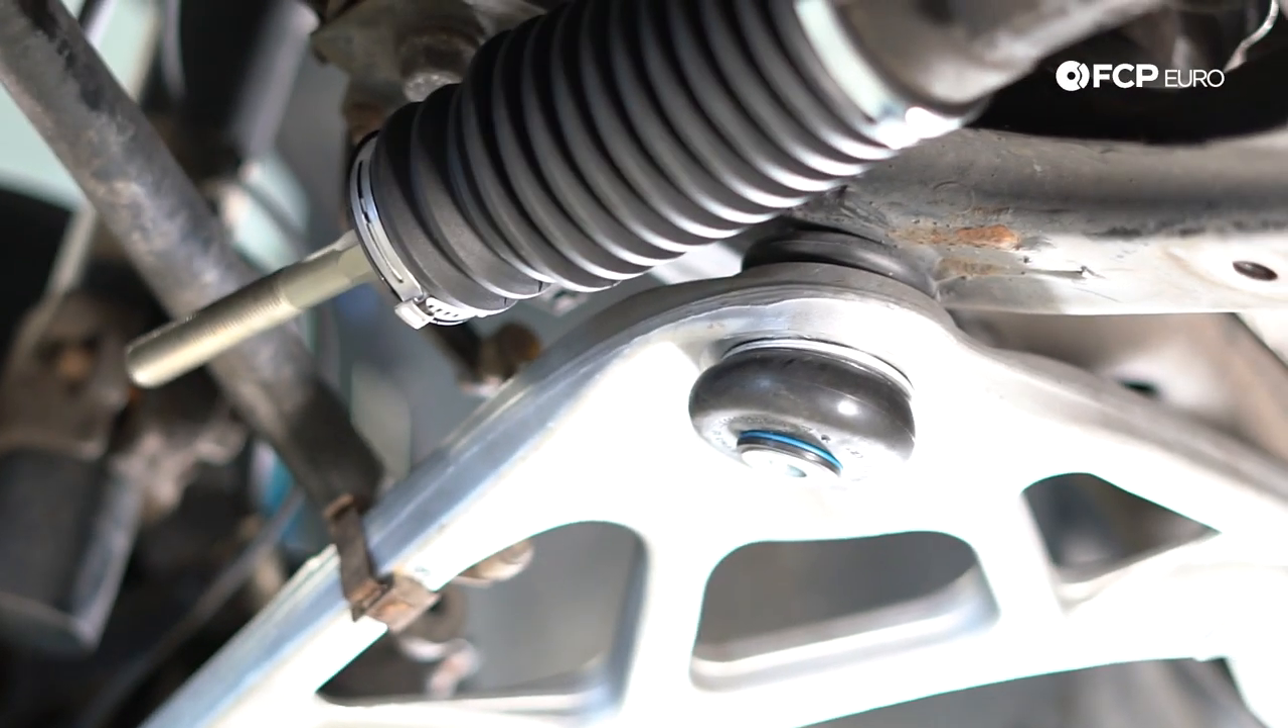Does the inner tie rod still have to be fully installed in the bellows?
No.